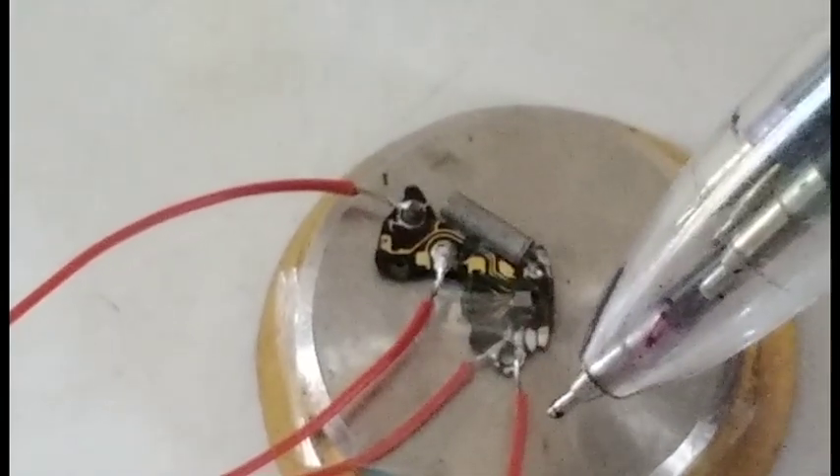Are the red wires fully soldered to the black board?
Yes.